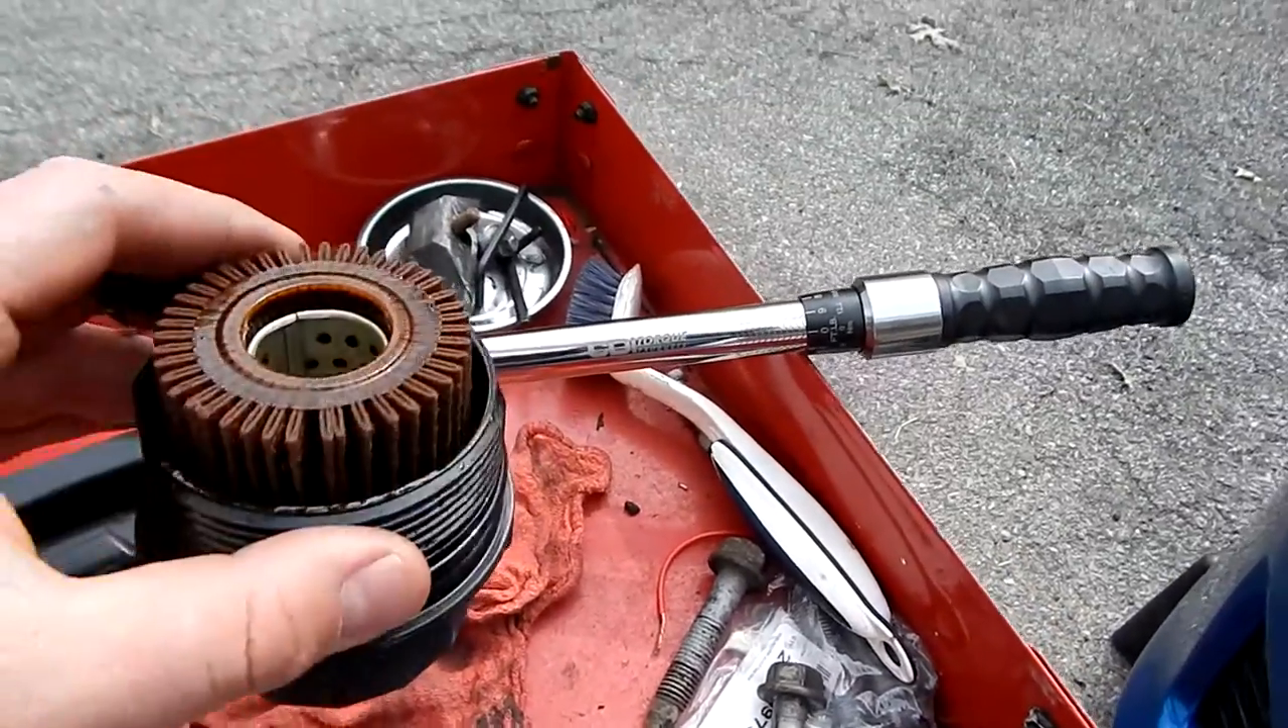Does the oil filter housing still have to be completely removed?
No.